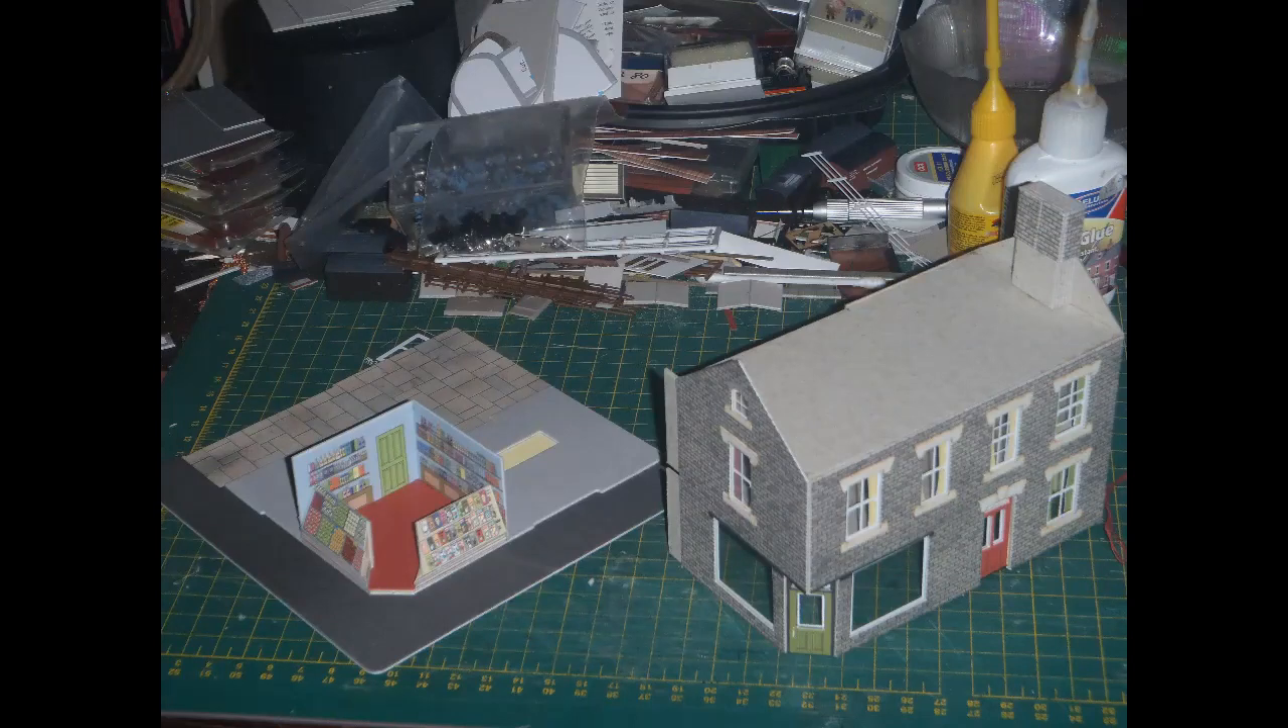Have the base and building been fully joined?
No.